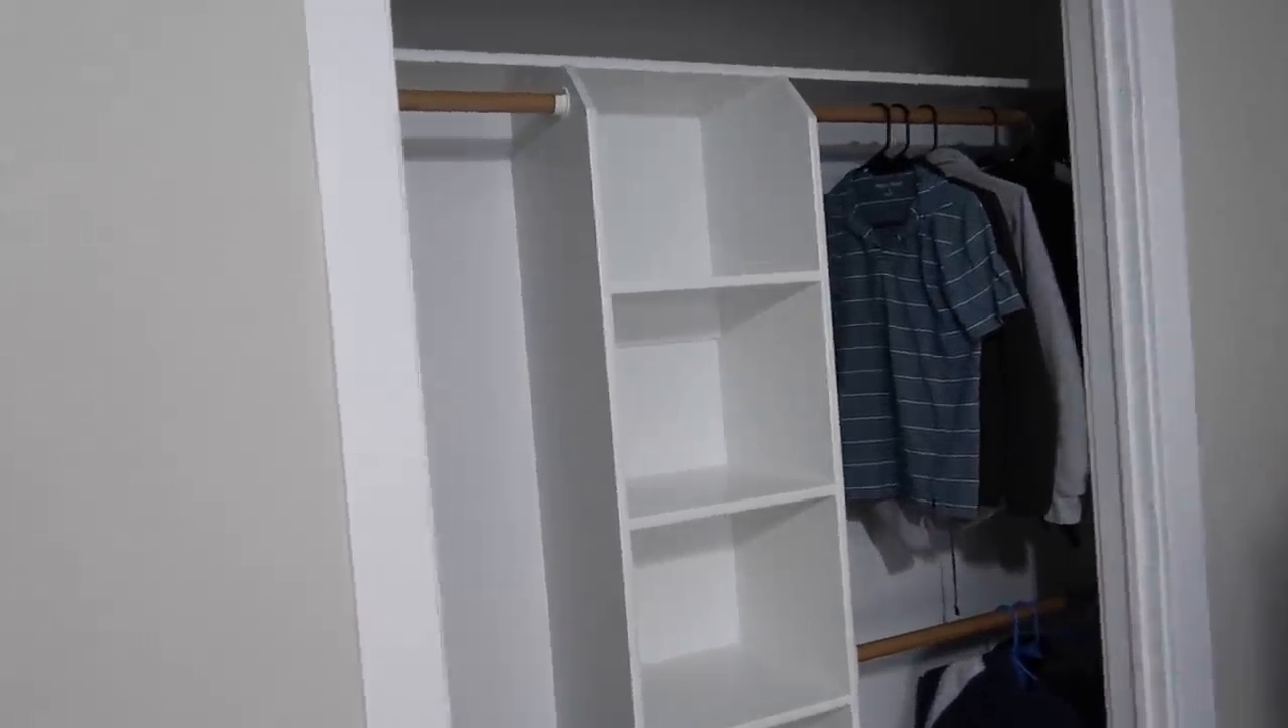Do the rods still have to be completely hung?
No.